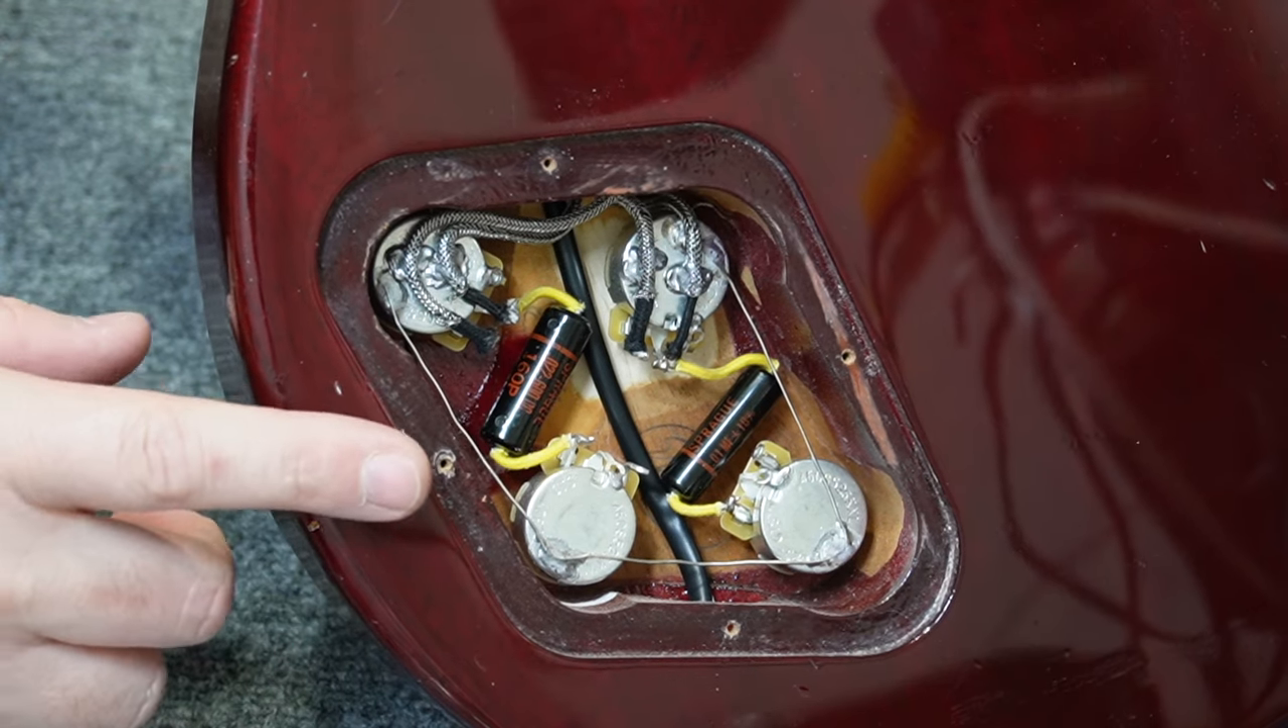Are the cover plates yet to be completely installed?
Yes.